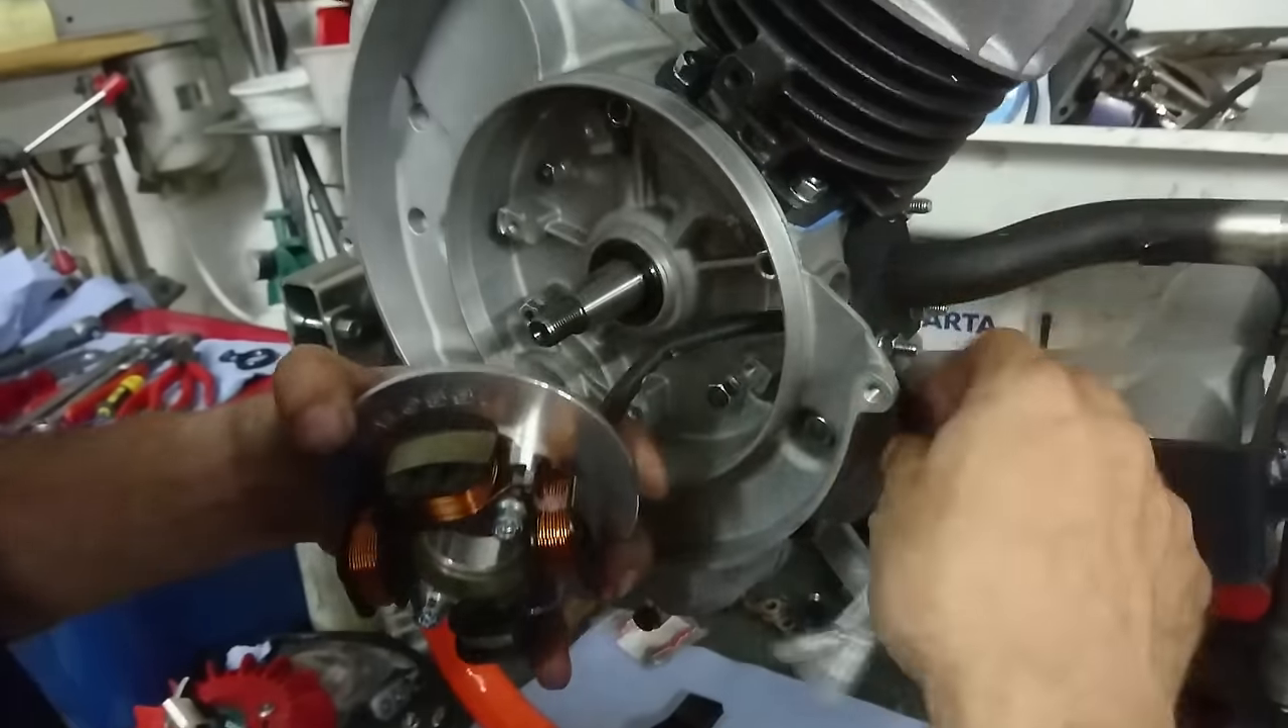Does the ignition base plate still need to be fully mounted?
Yes.